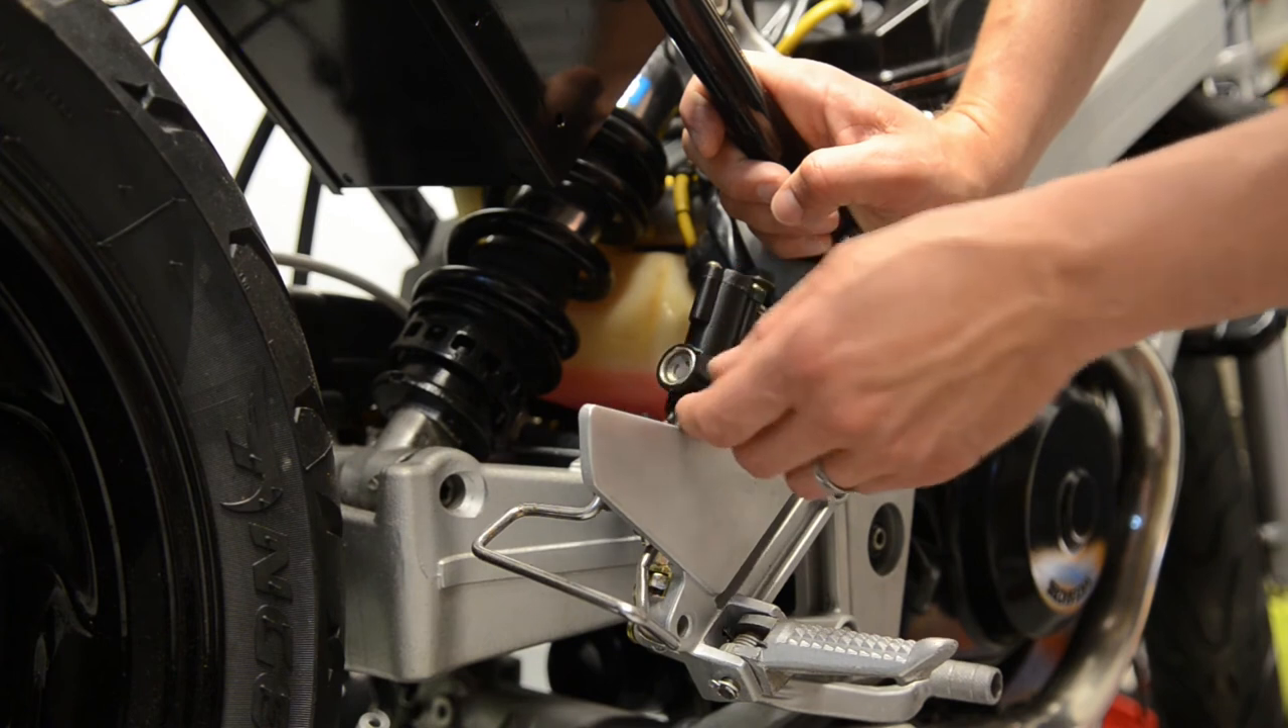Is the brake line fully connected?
No.